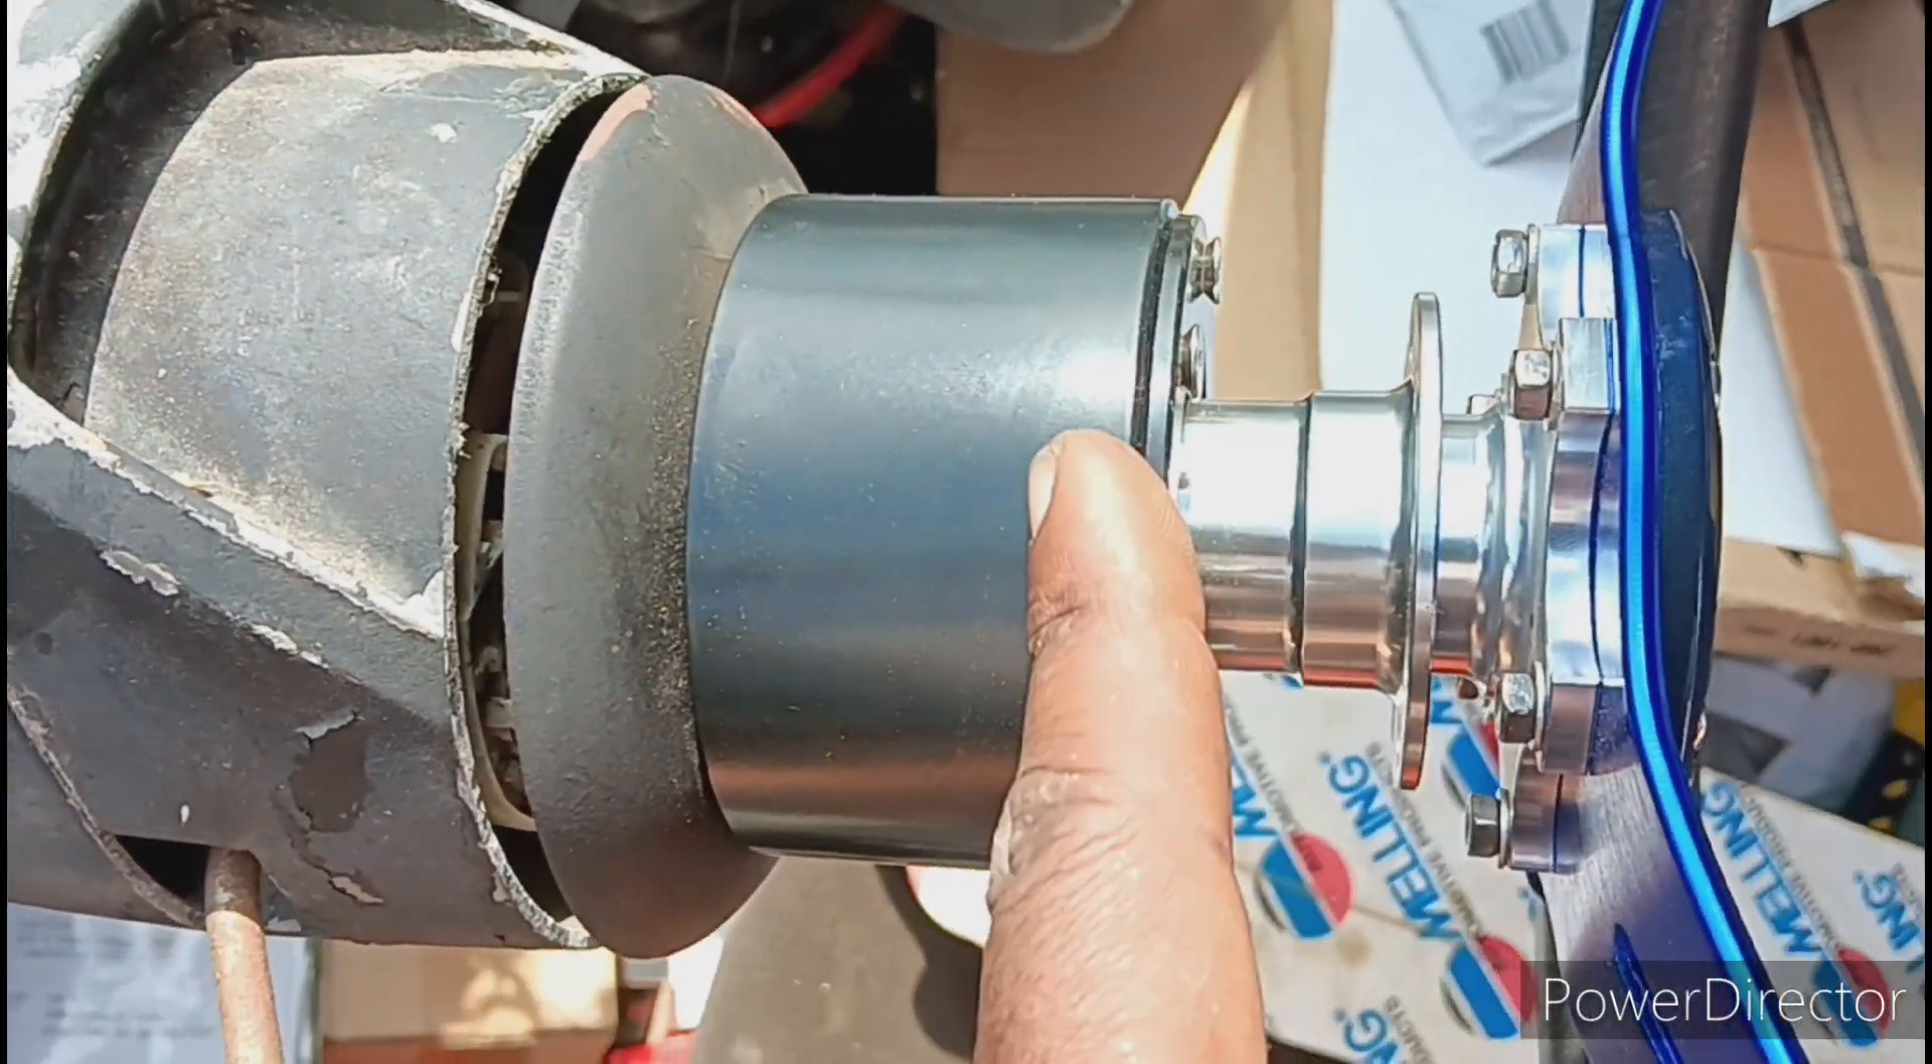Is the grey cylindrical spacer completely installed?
Yes.